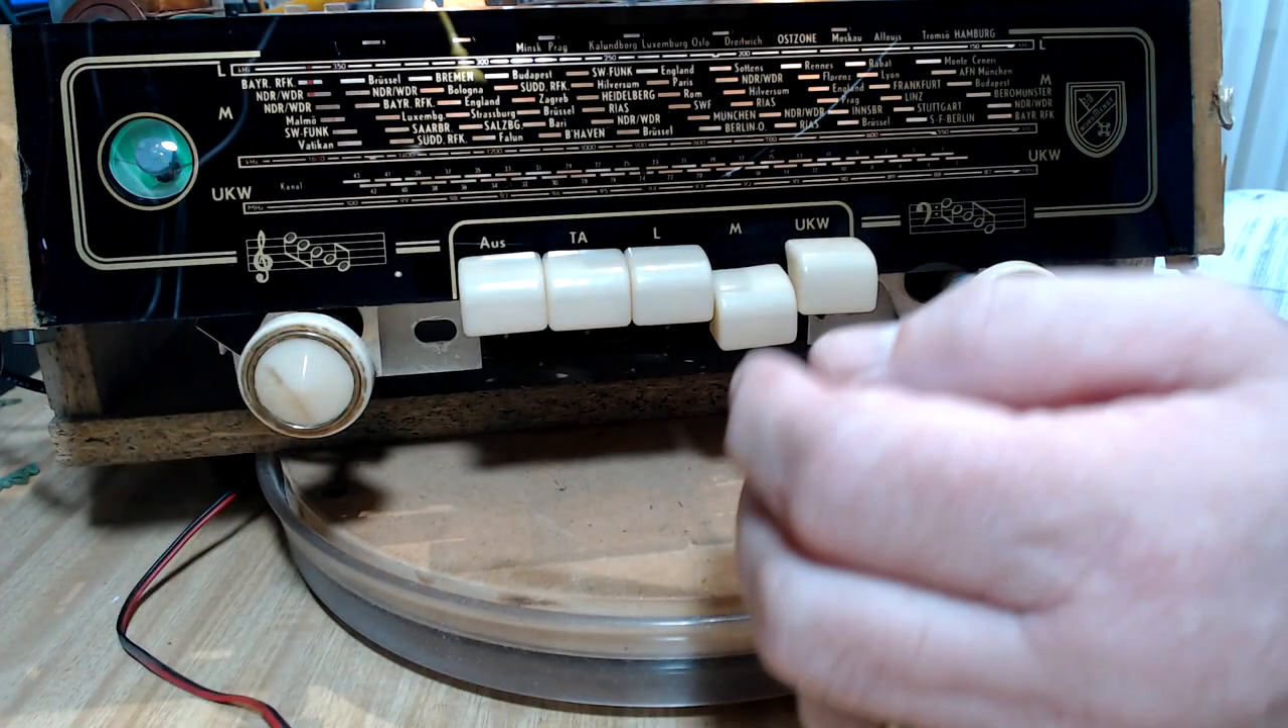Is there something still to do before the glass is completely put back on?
No.